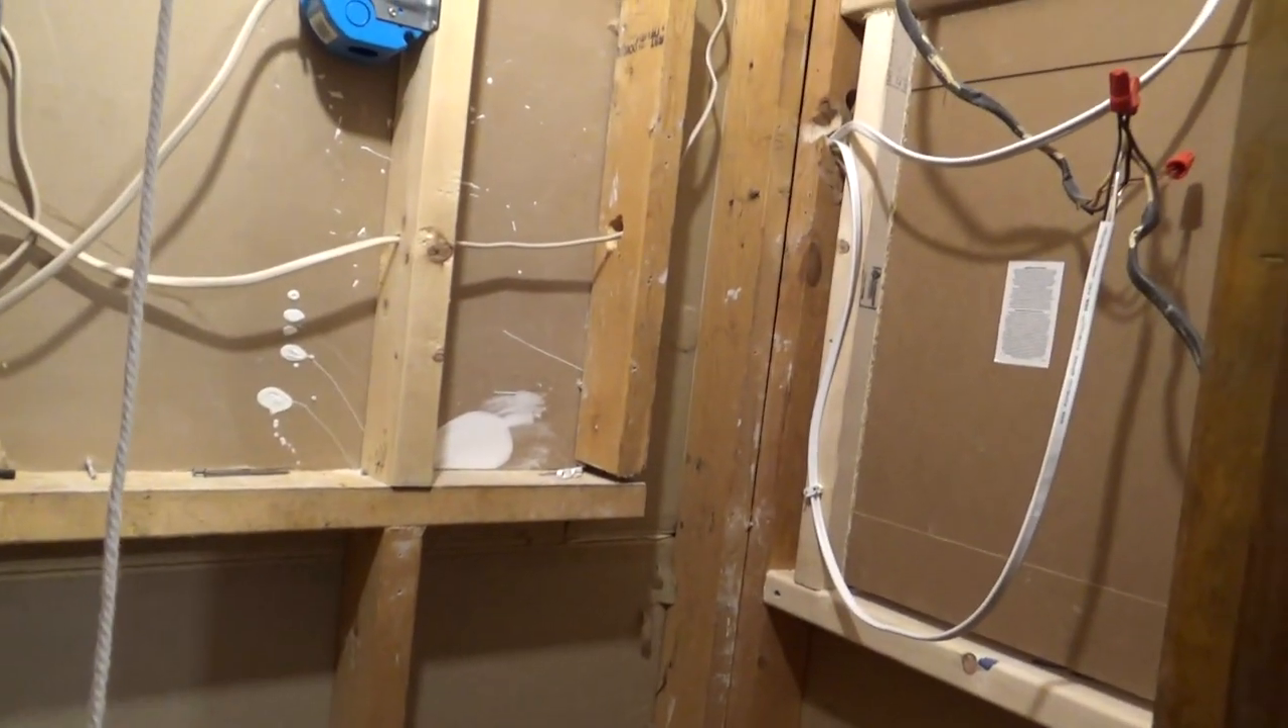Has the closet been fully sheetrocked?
No.